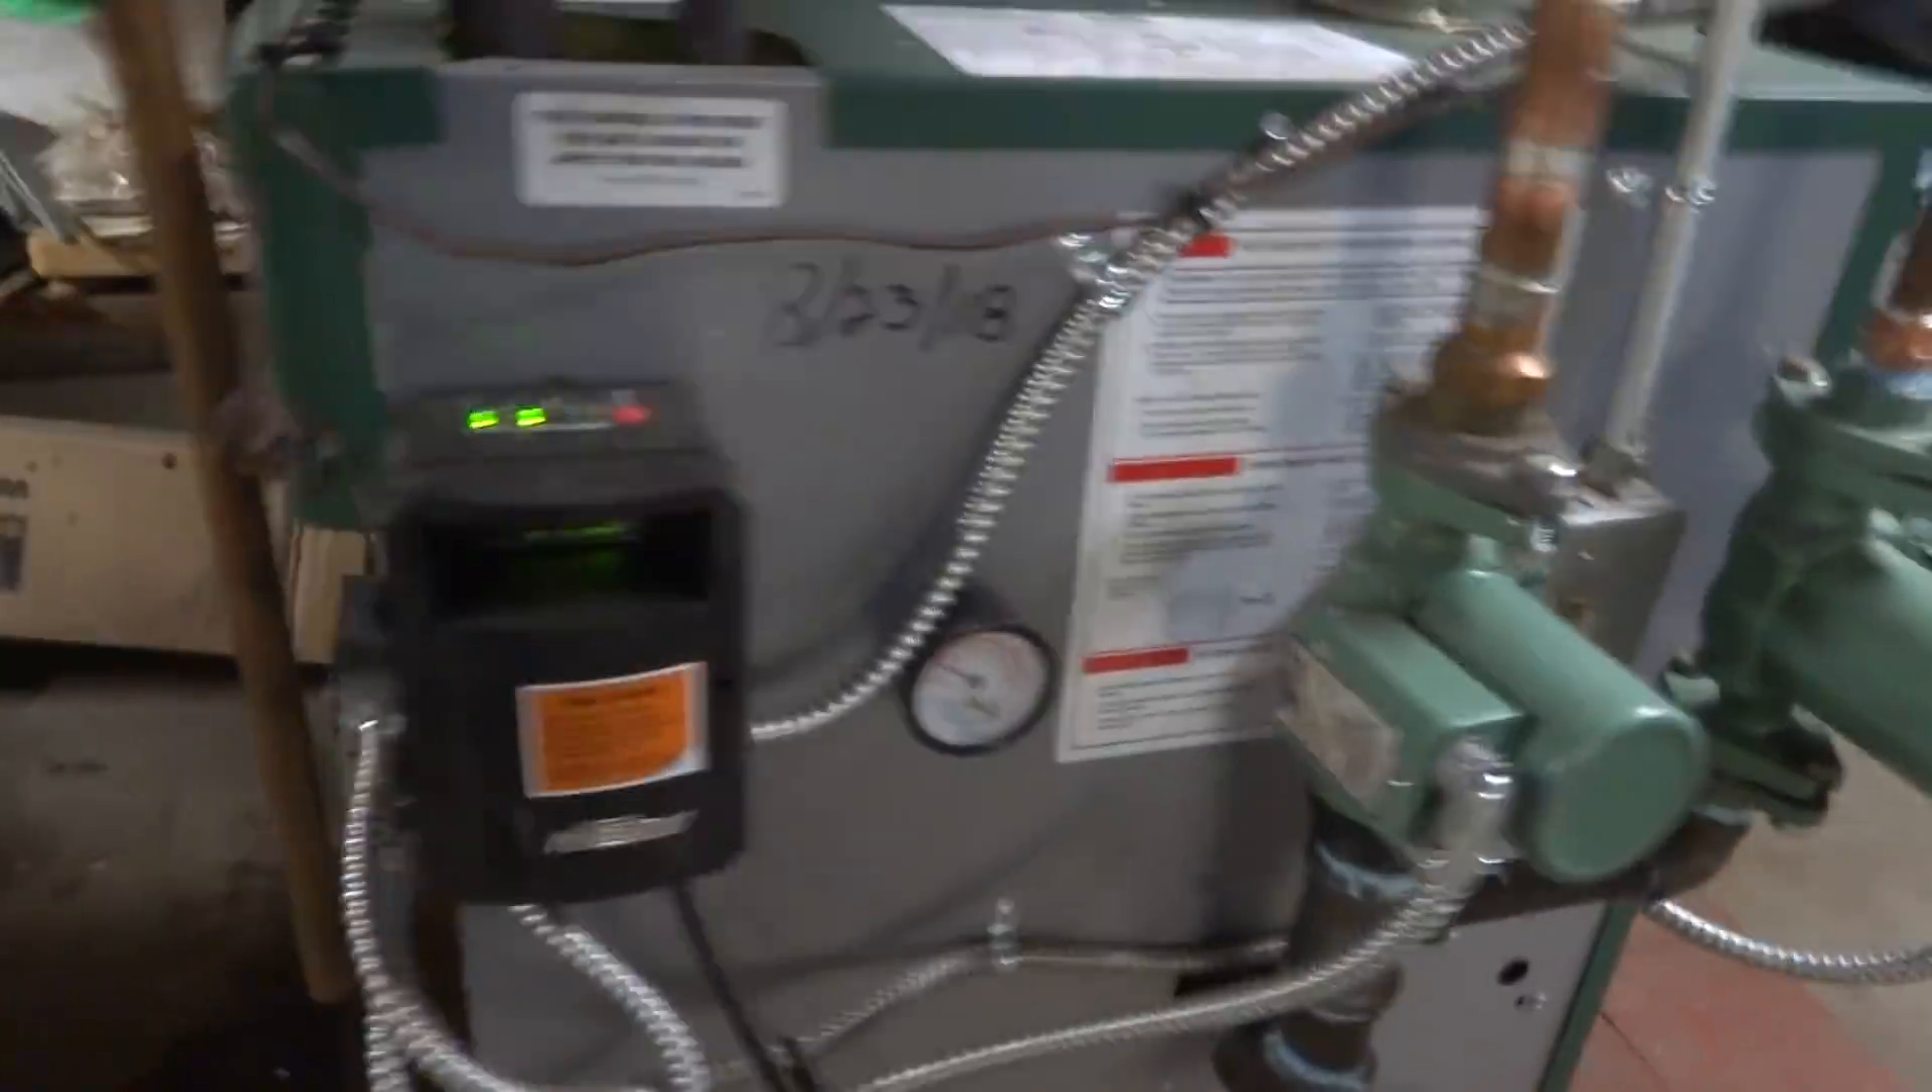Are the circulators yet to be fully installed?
No.